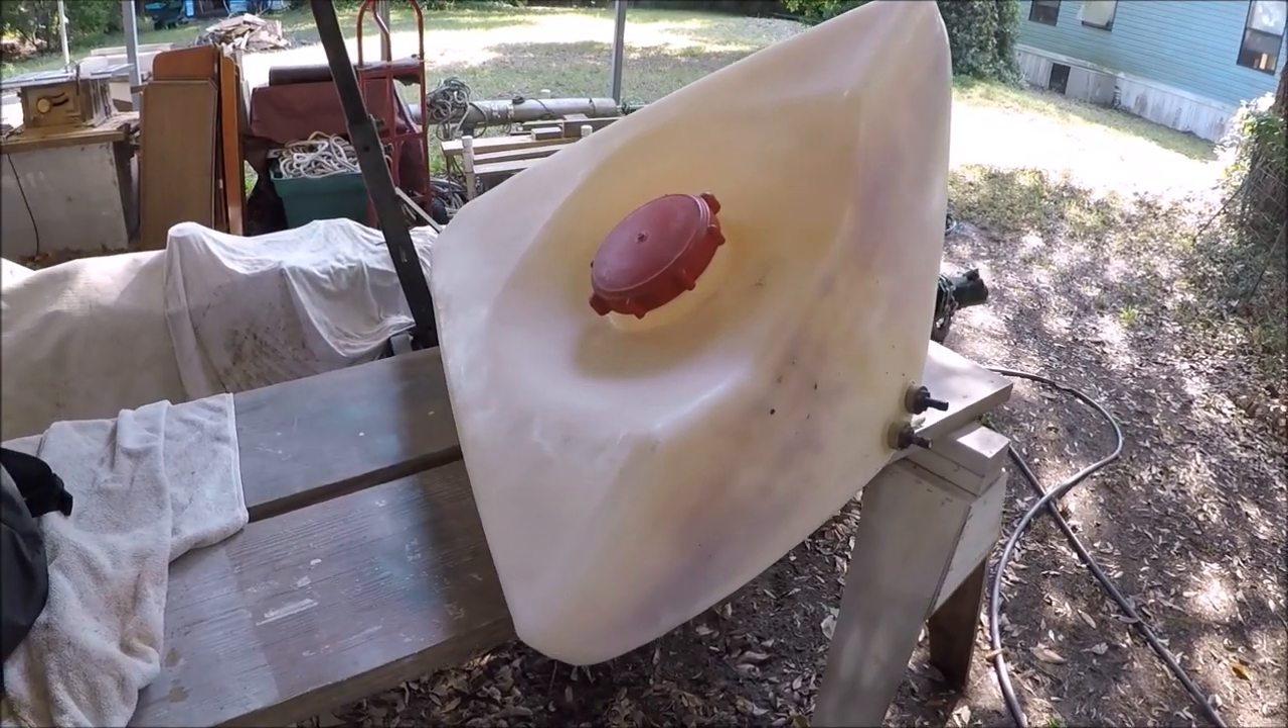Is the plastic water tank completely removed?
Yes.